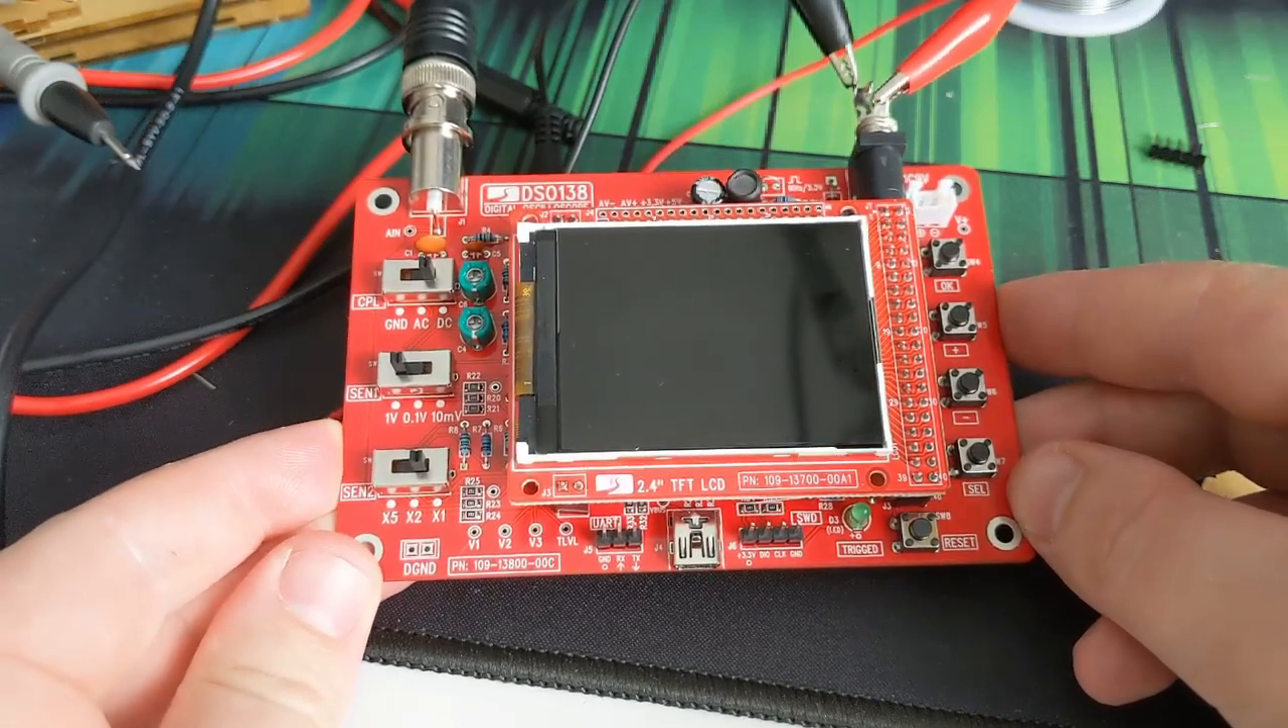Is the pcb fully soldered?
Yes.